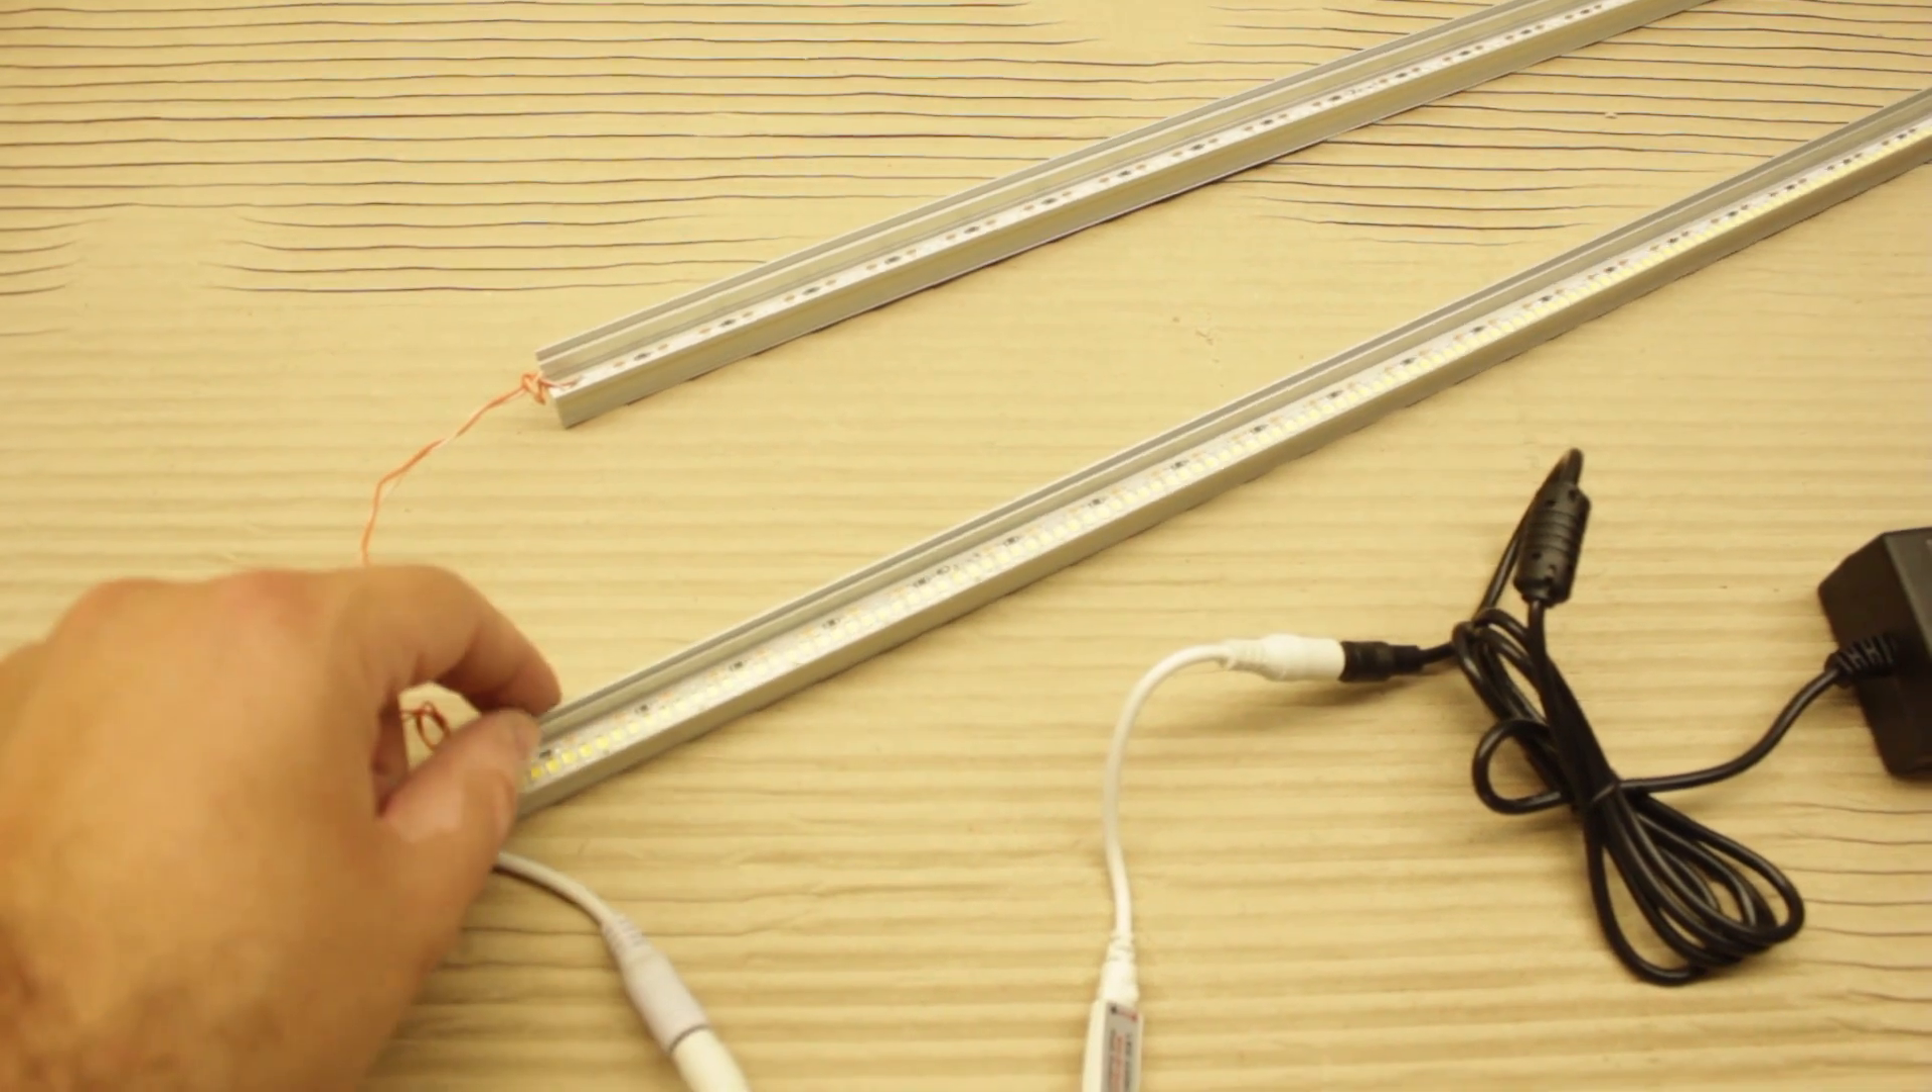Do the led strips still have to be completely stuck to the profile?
No.